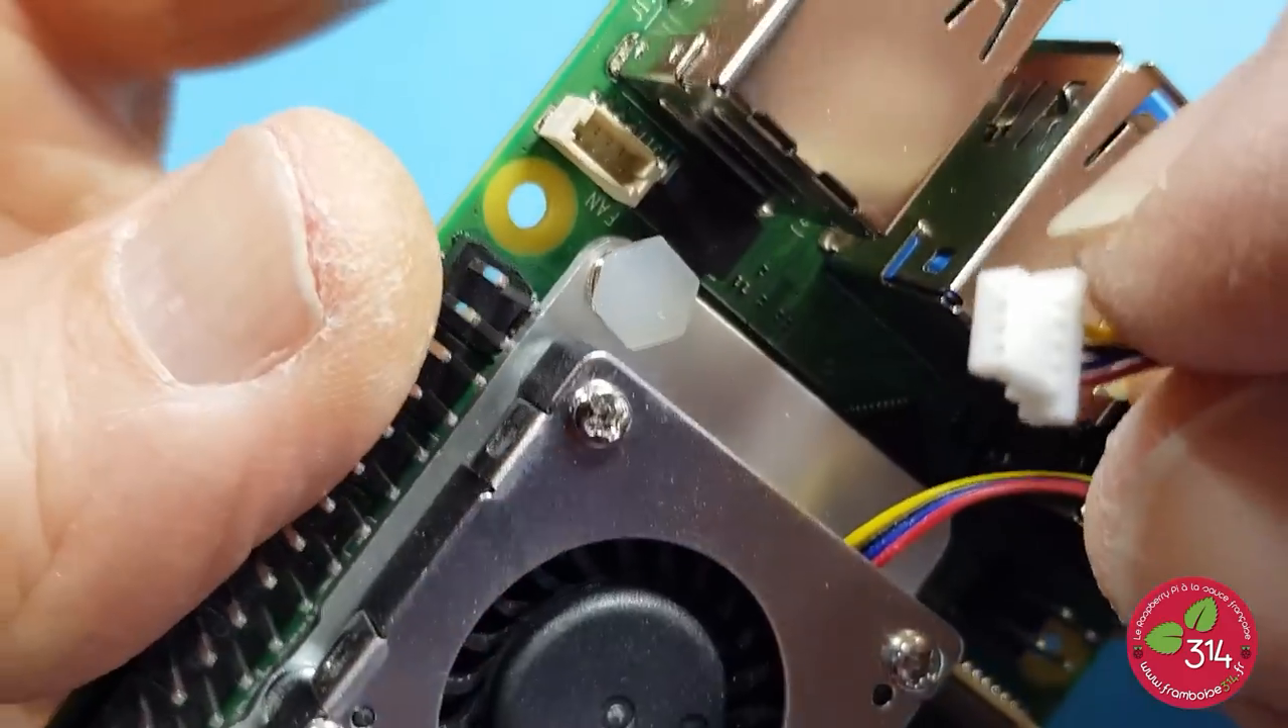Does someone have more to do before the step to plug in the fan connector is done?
Yes.